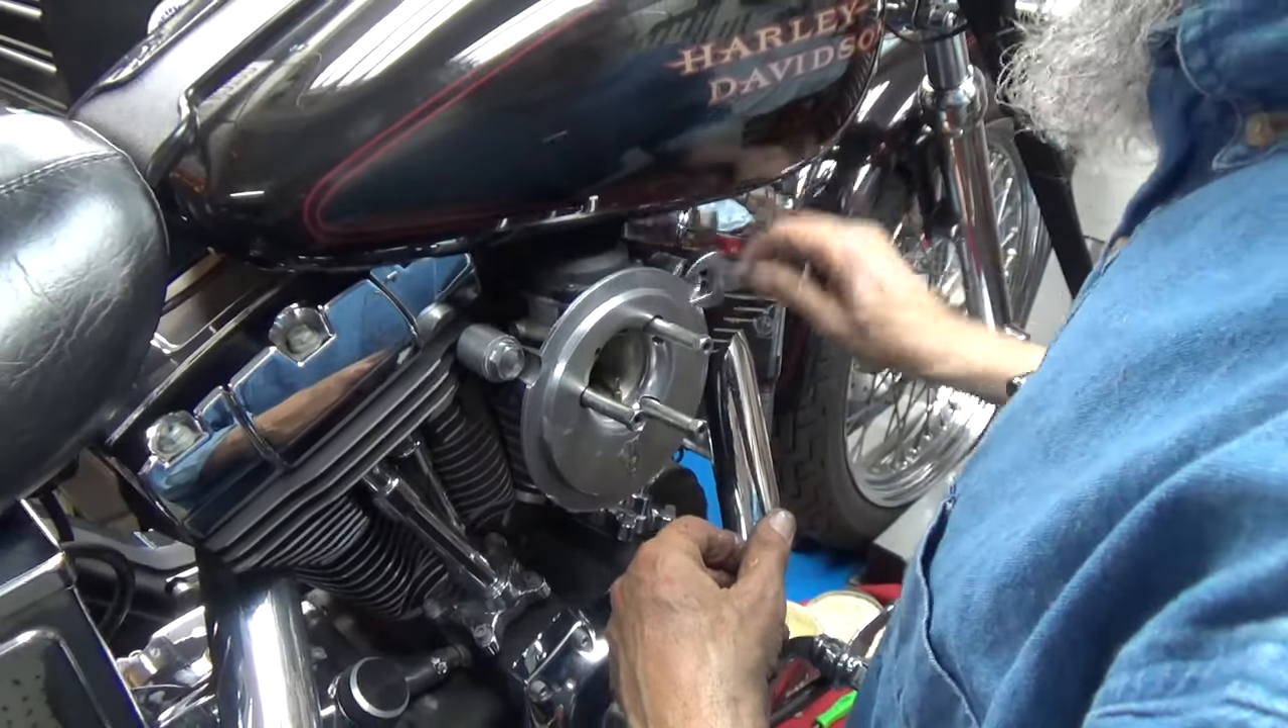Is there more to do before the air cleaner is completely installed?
Yes.